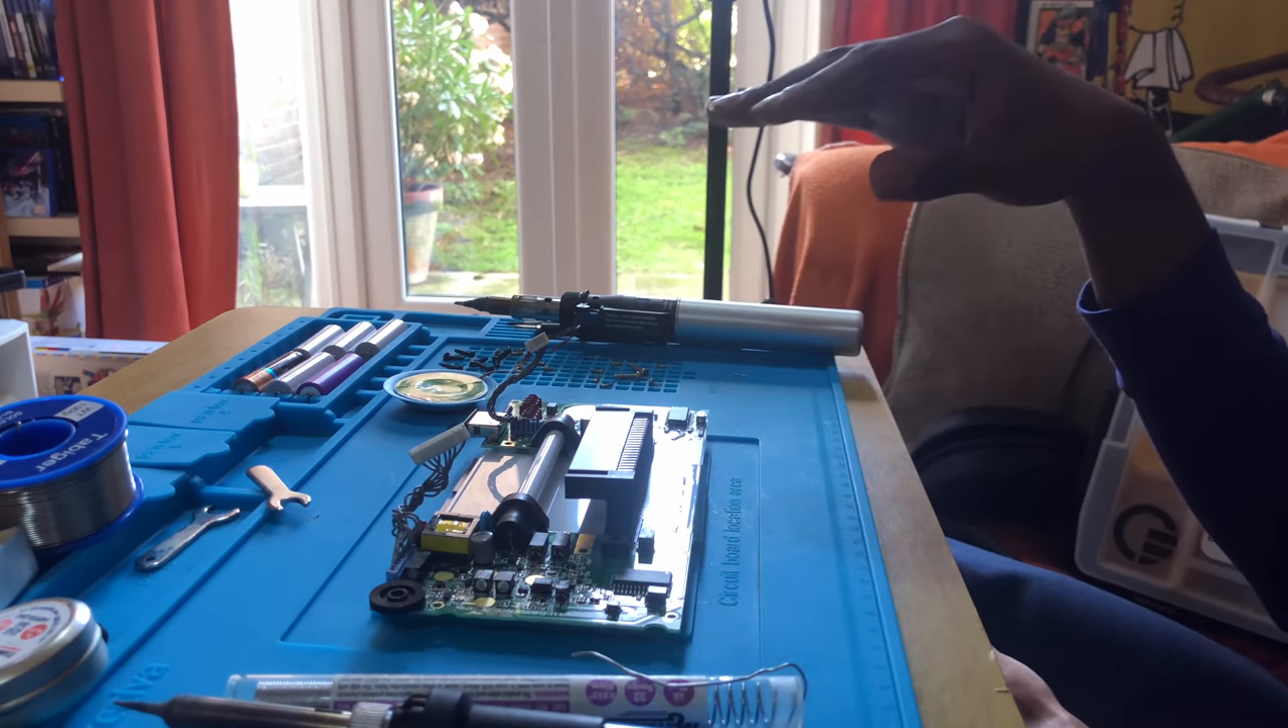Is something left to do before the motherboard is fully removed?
No.